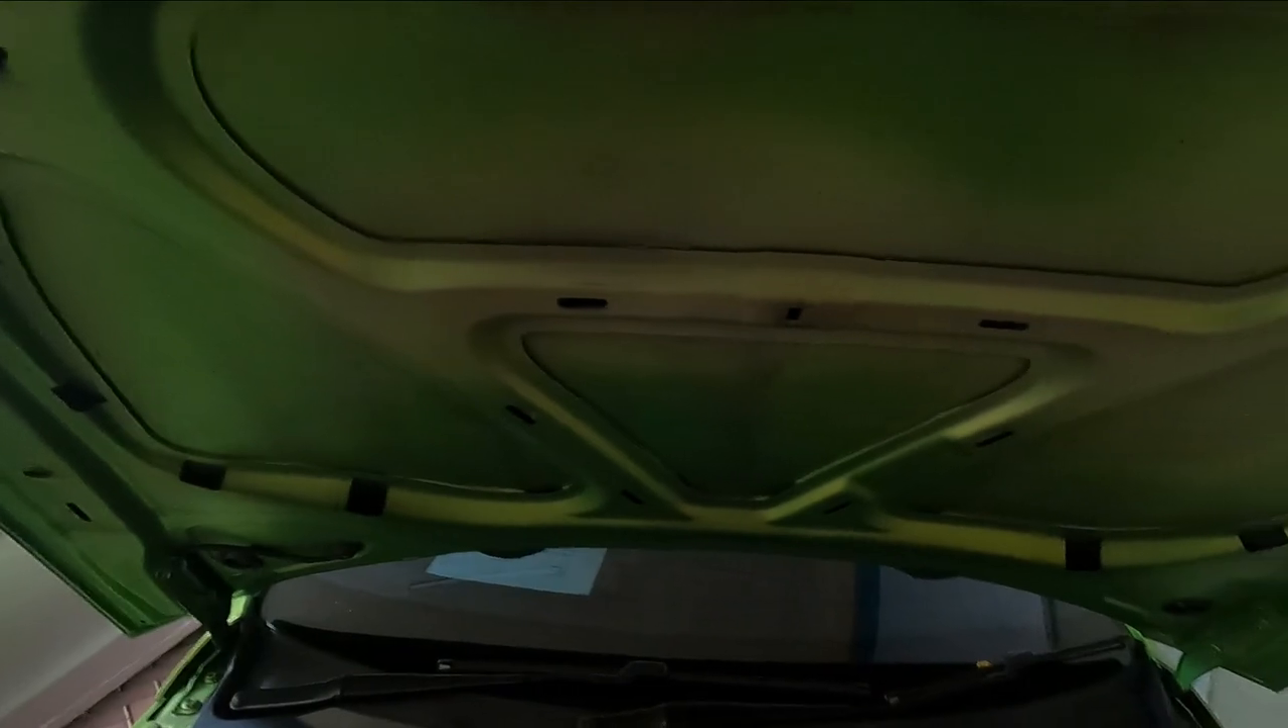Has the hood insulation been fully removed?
Yes.